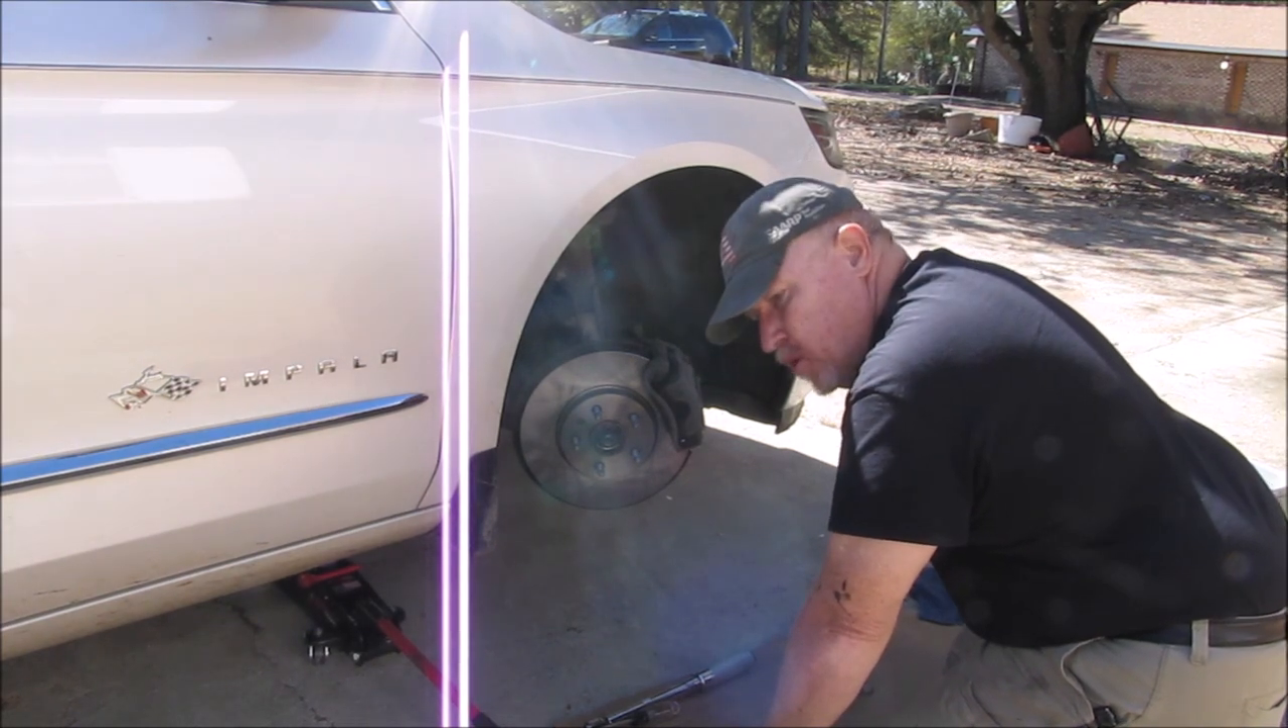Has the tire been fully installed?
No.